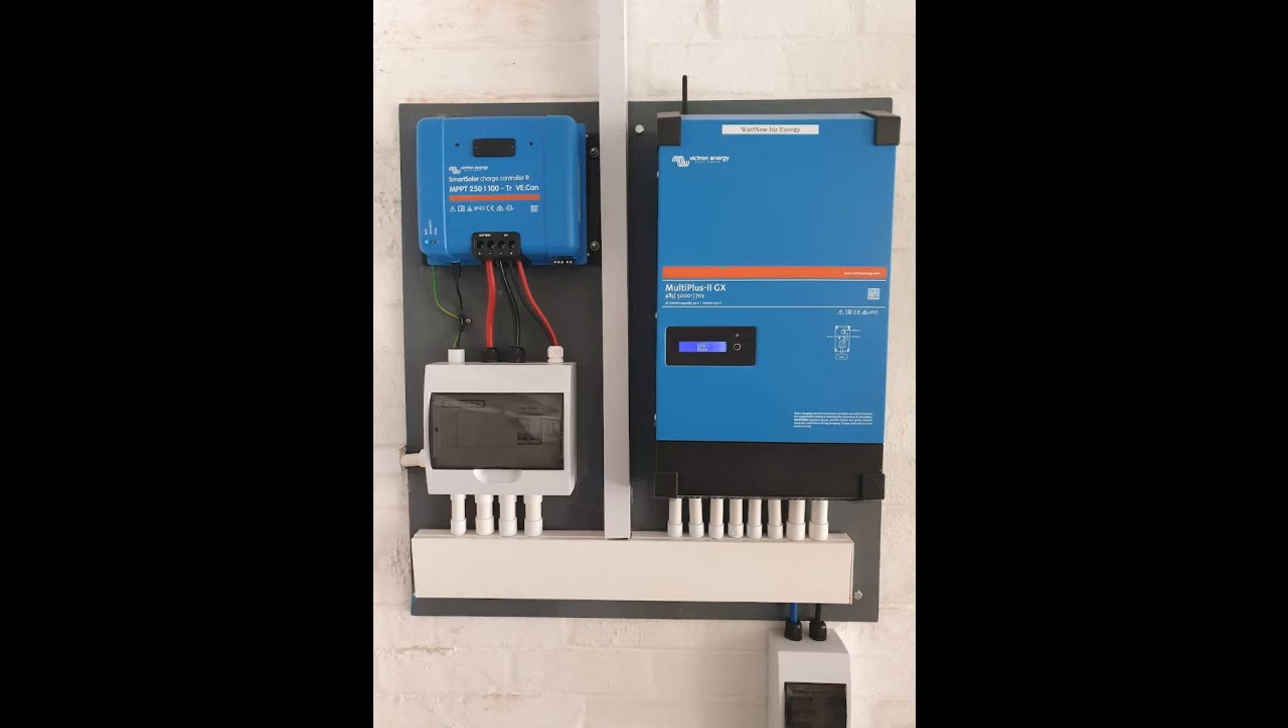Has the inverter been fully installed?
Yes.